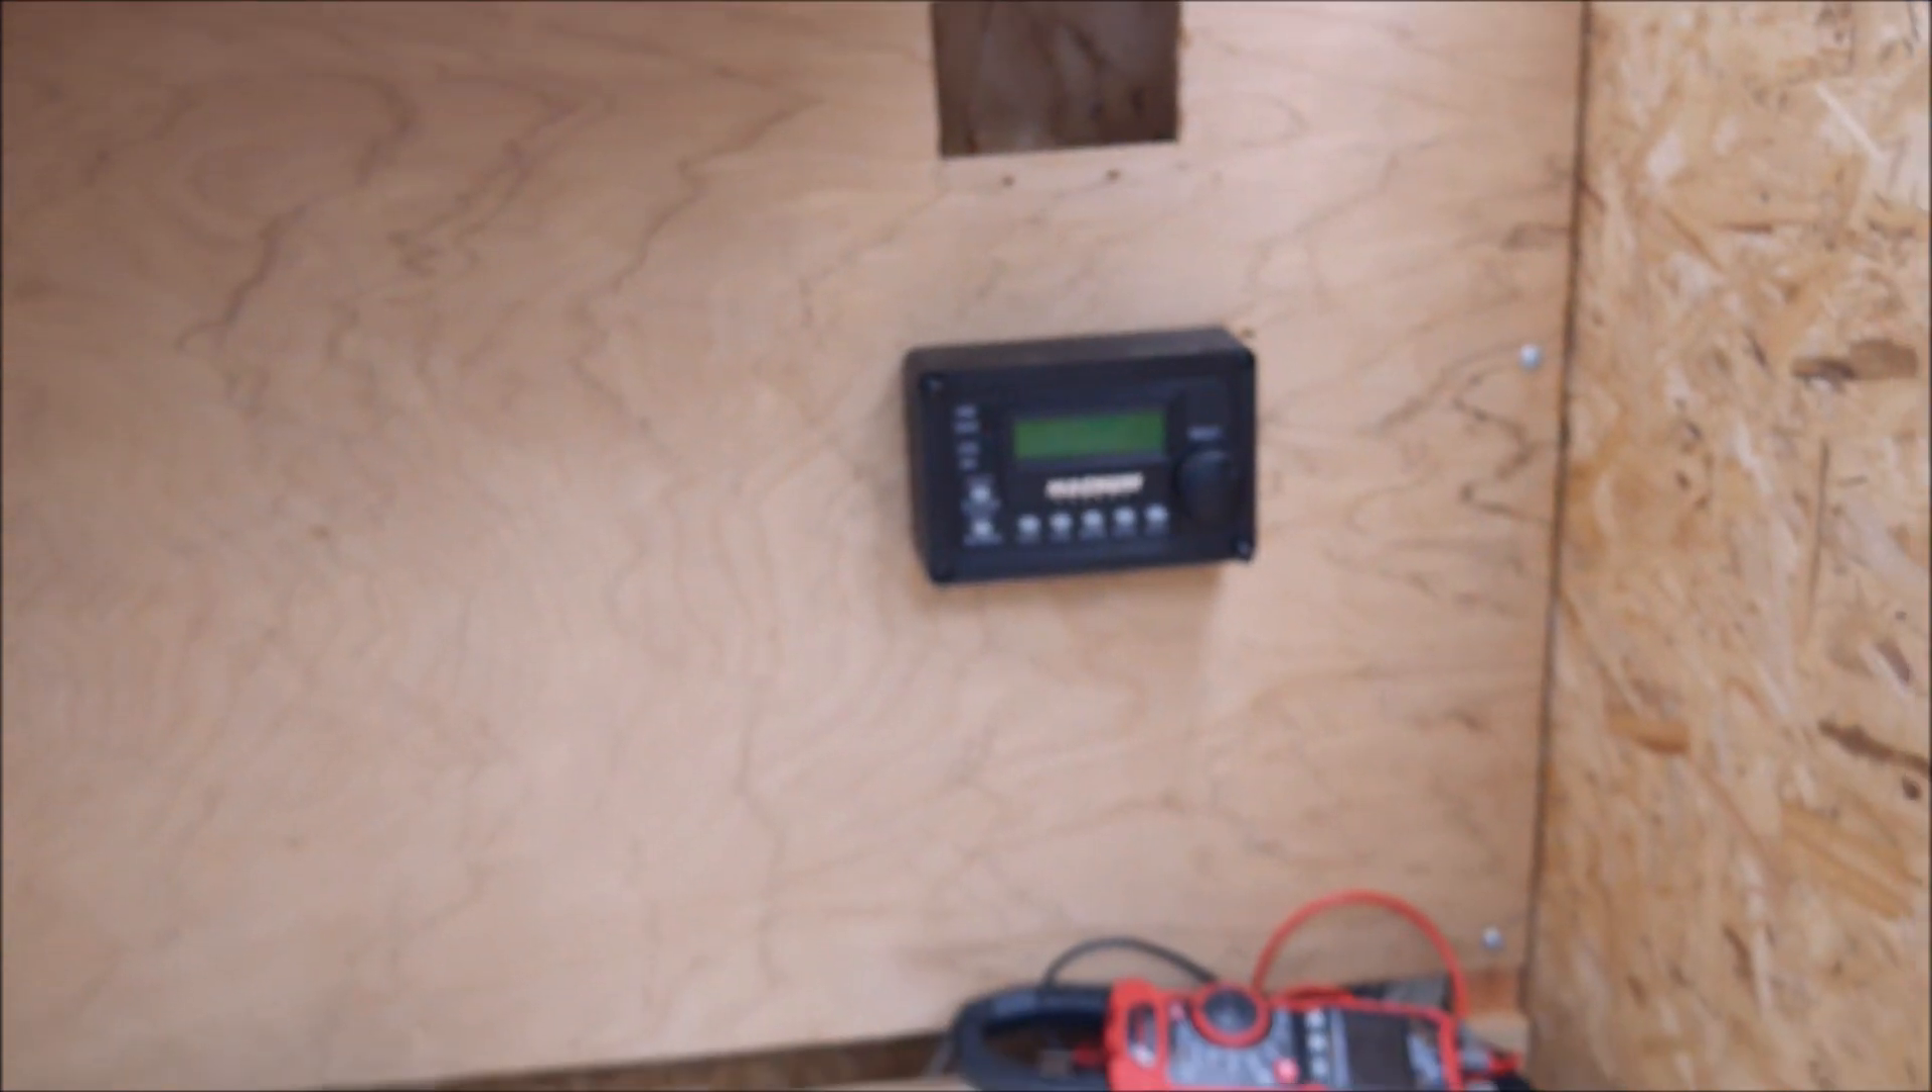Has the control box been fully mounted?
Yes.